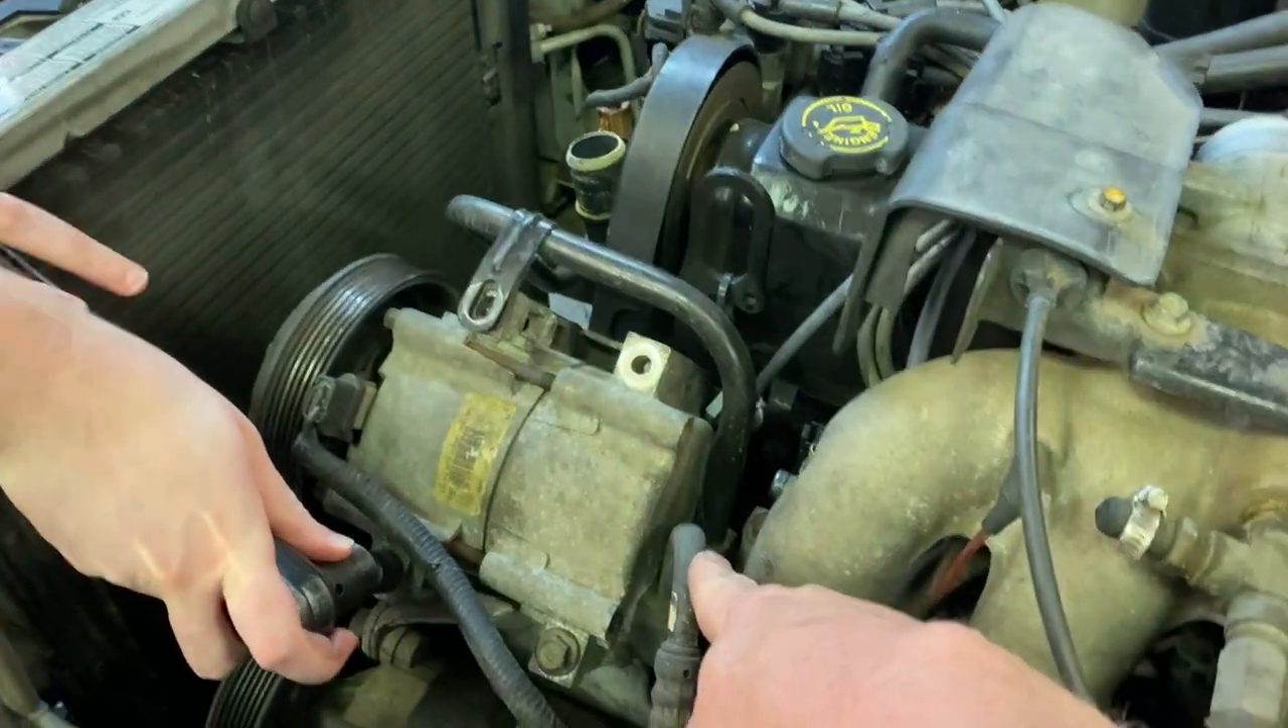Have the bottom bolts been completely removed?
No.